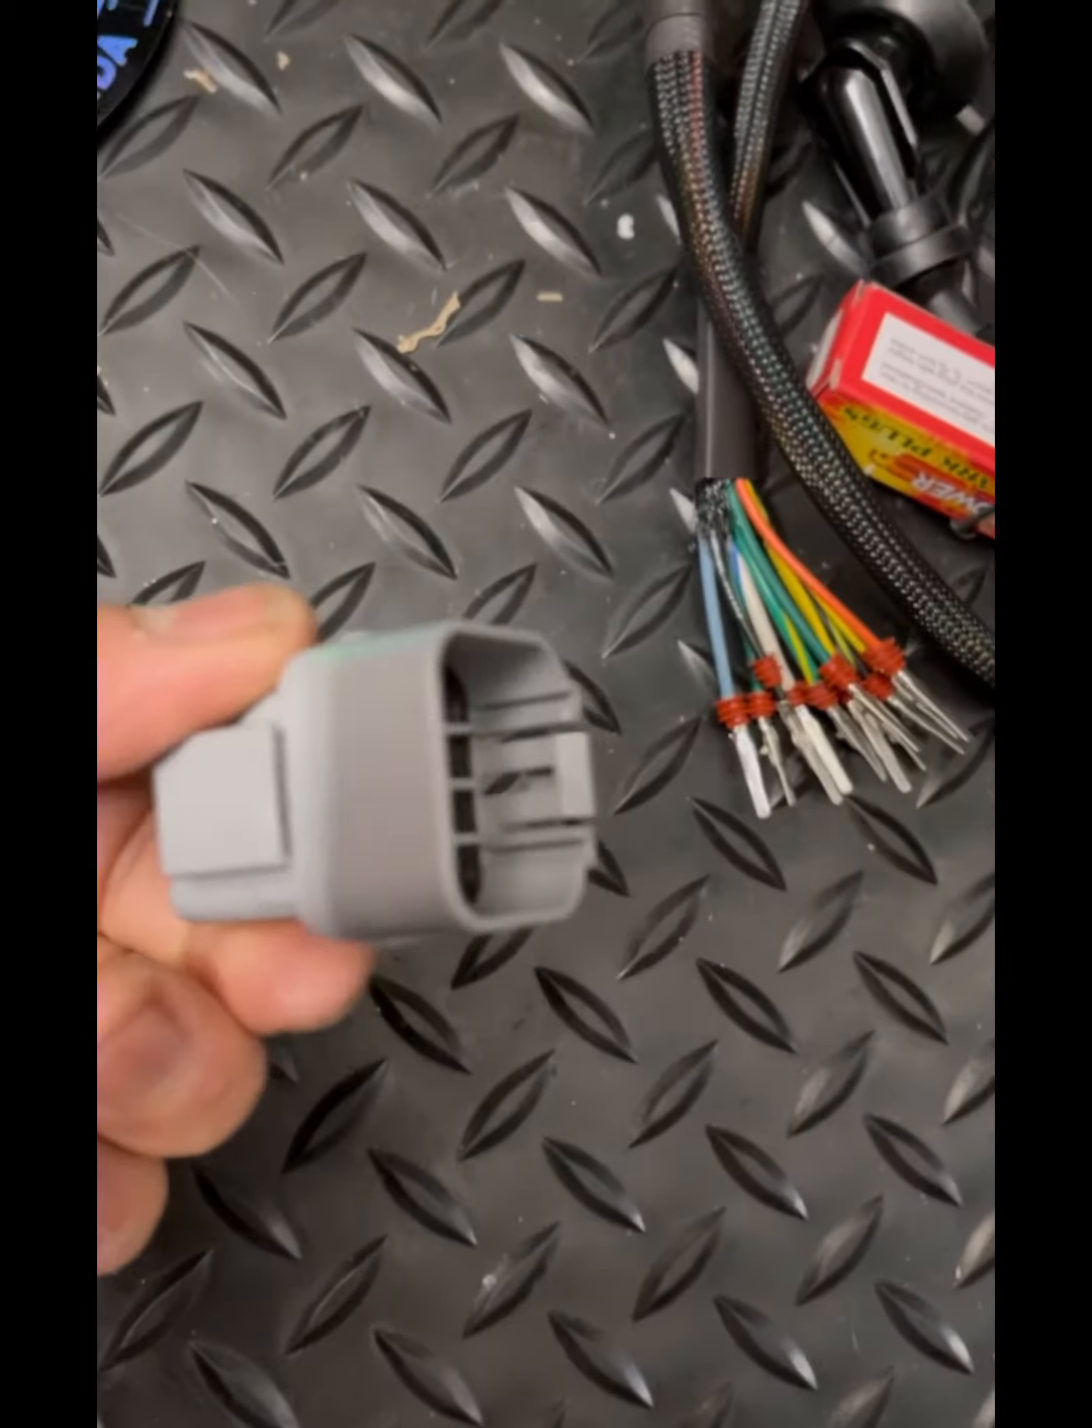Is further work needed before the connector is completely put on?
Yes.